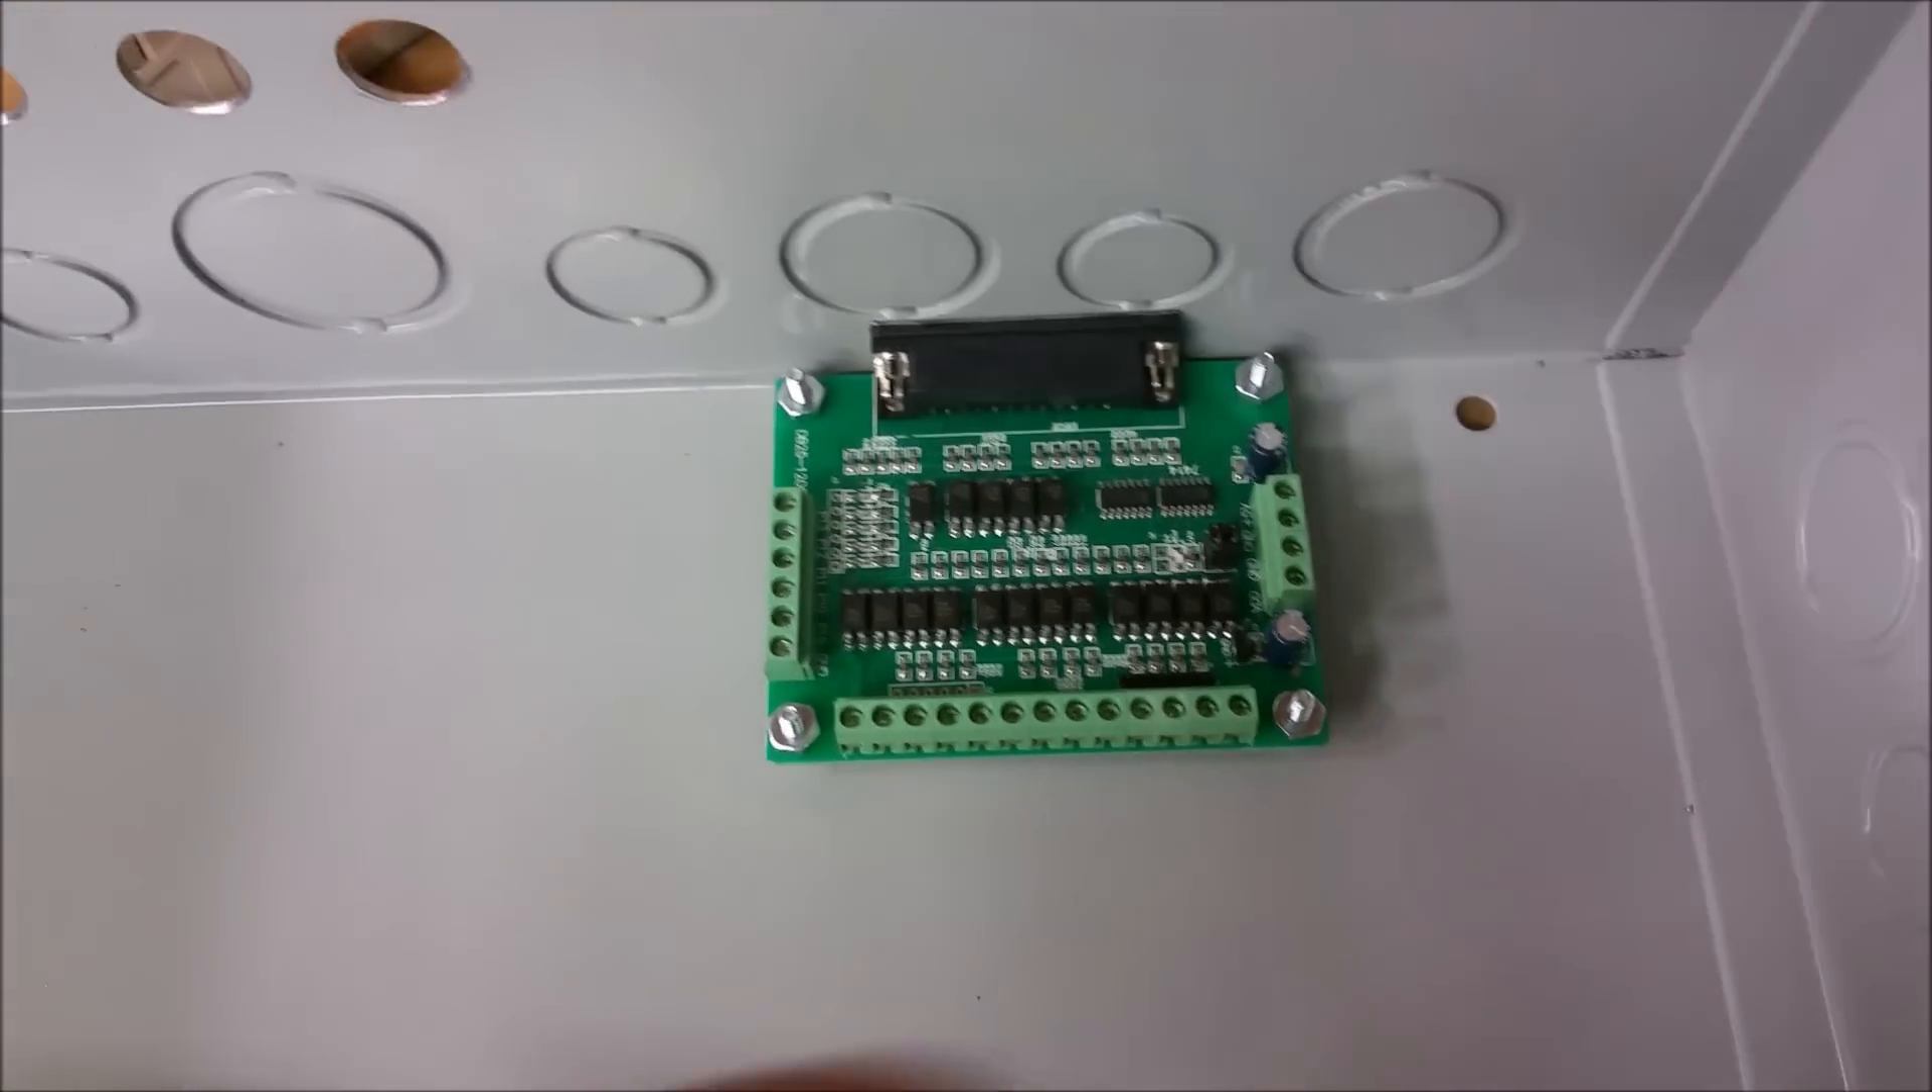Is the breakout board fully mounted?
Yes.